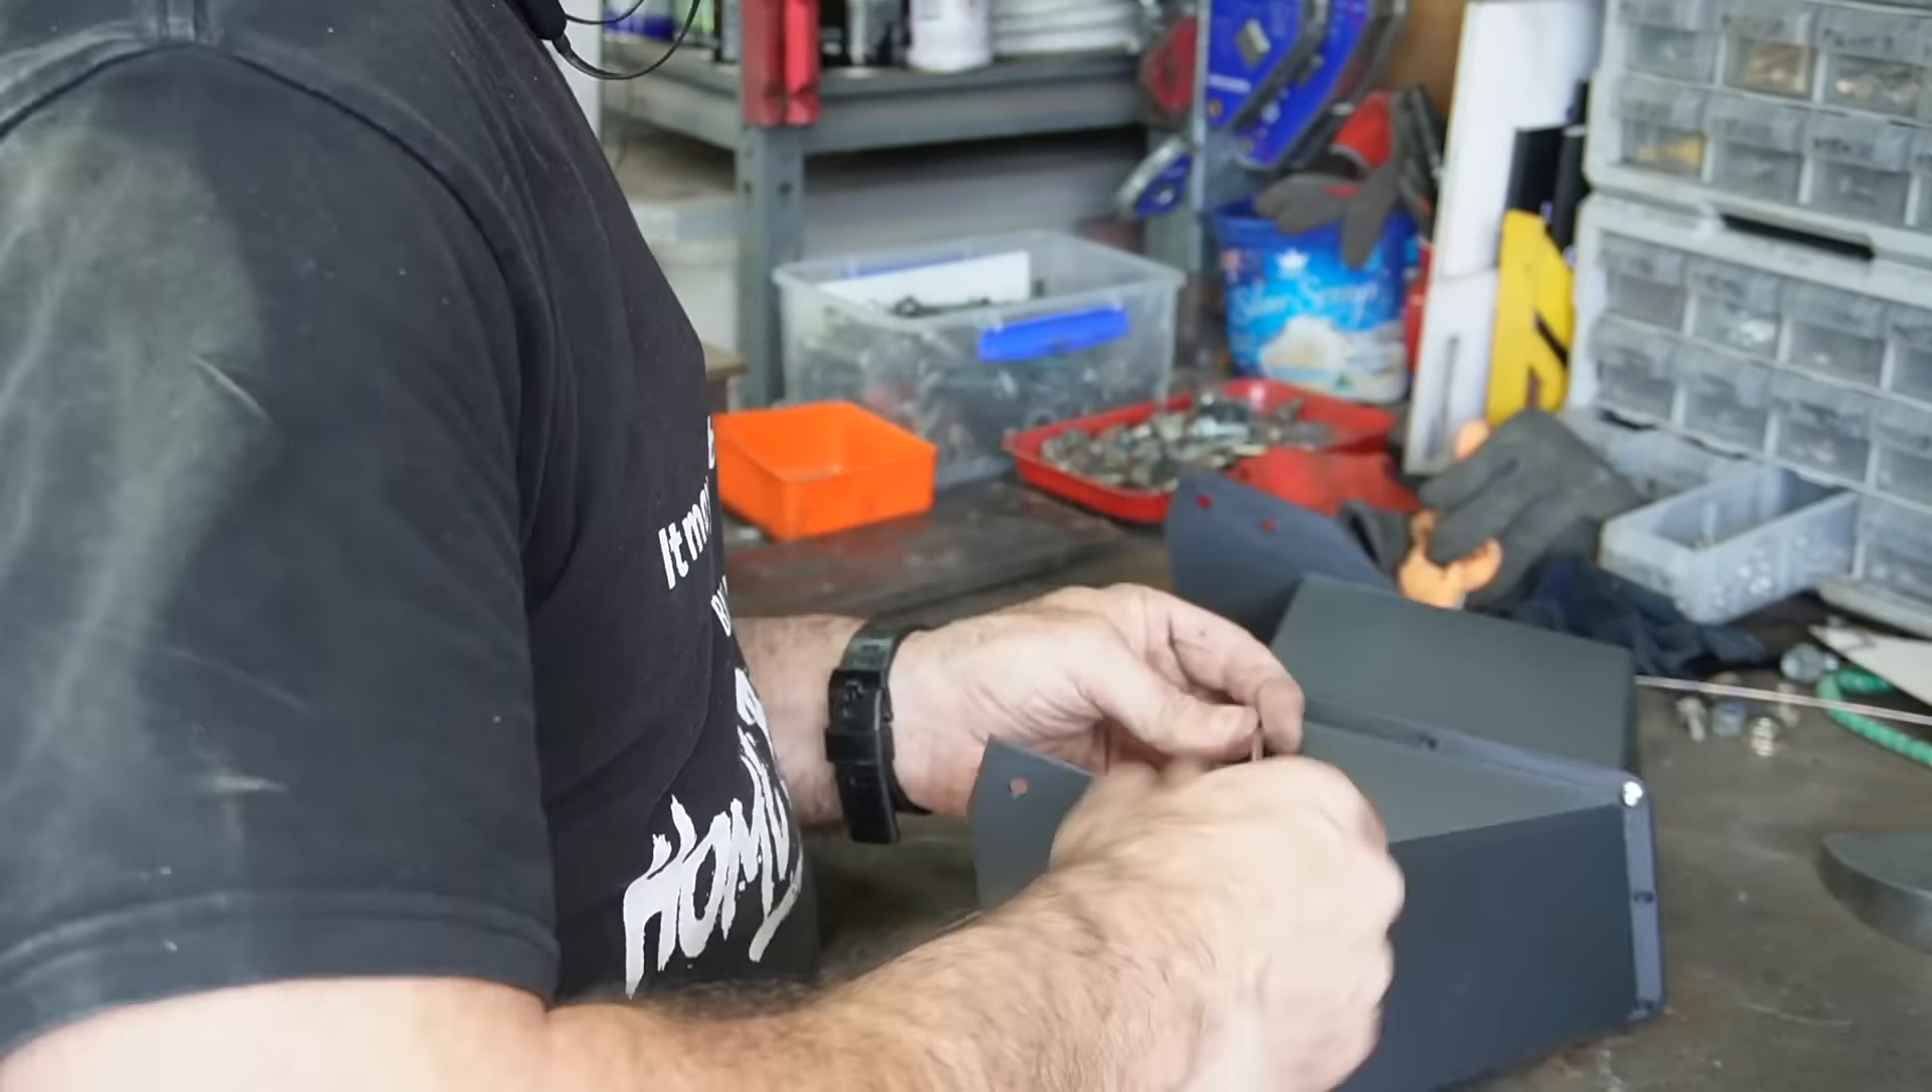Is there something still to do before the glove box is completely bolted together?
Yes.